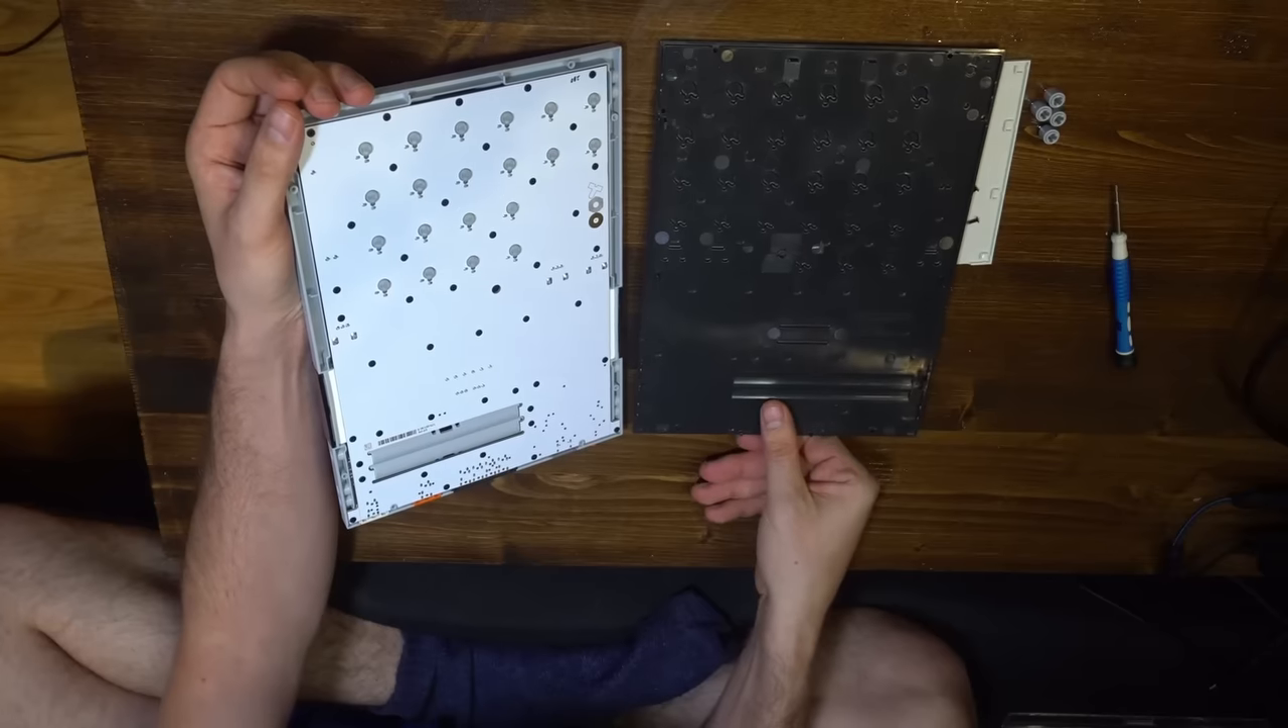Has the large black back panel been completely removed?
Yes.